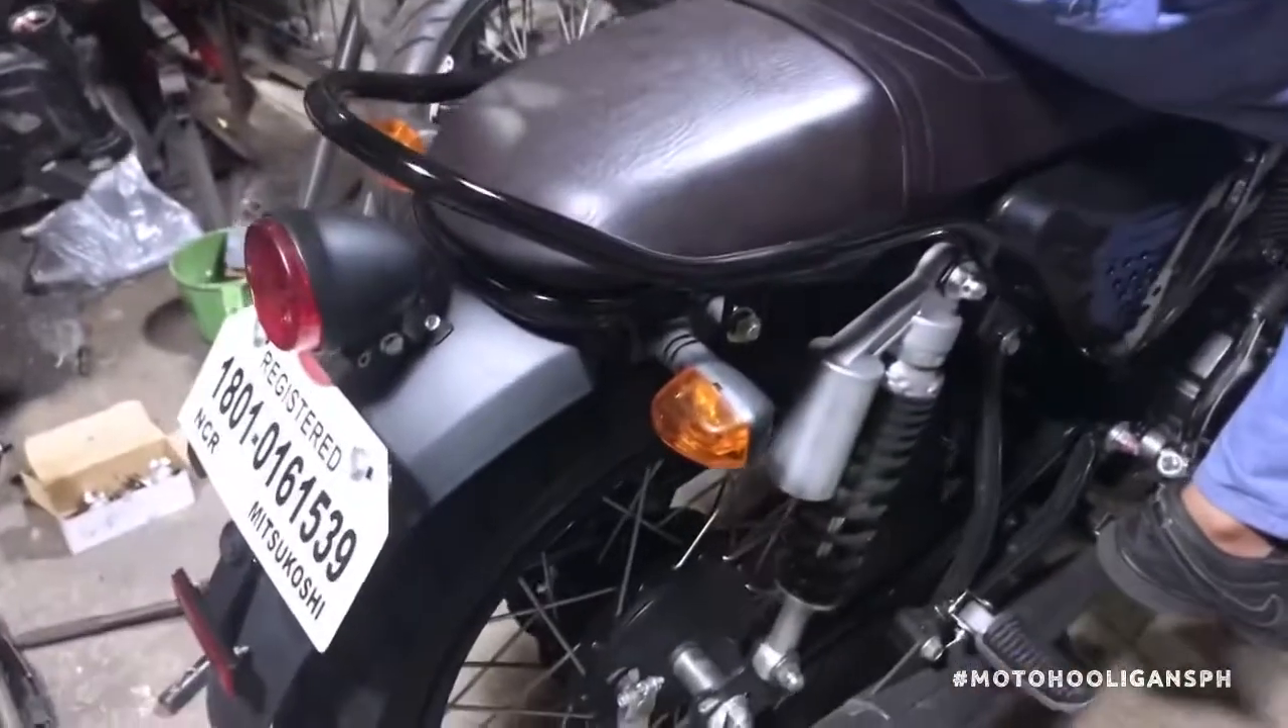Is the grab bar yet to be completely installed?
No.